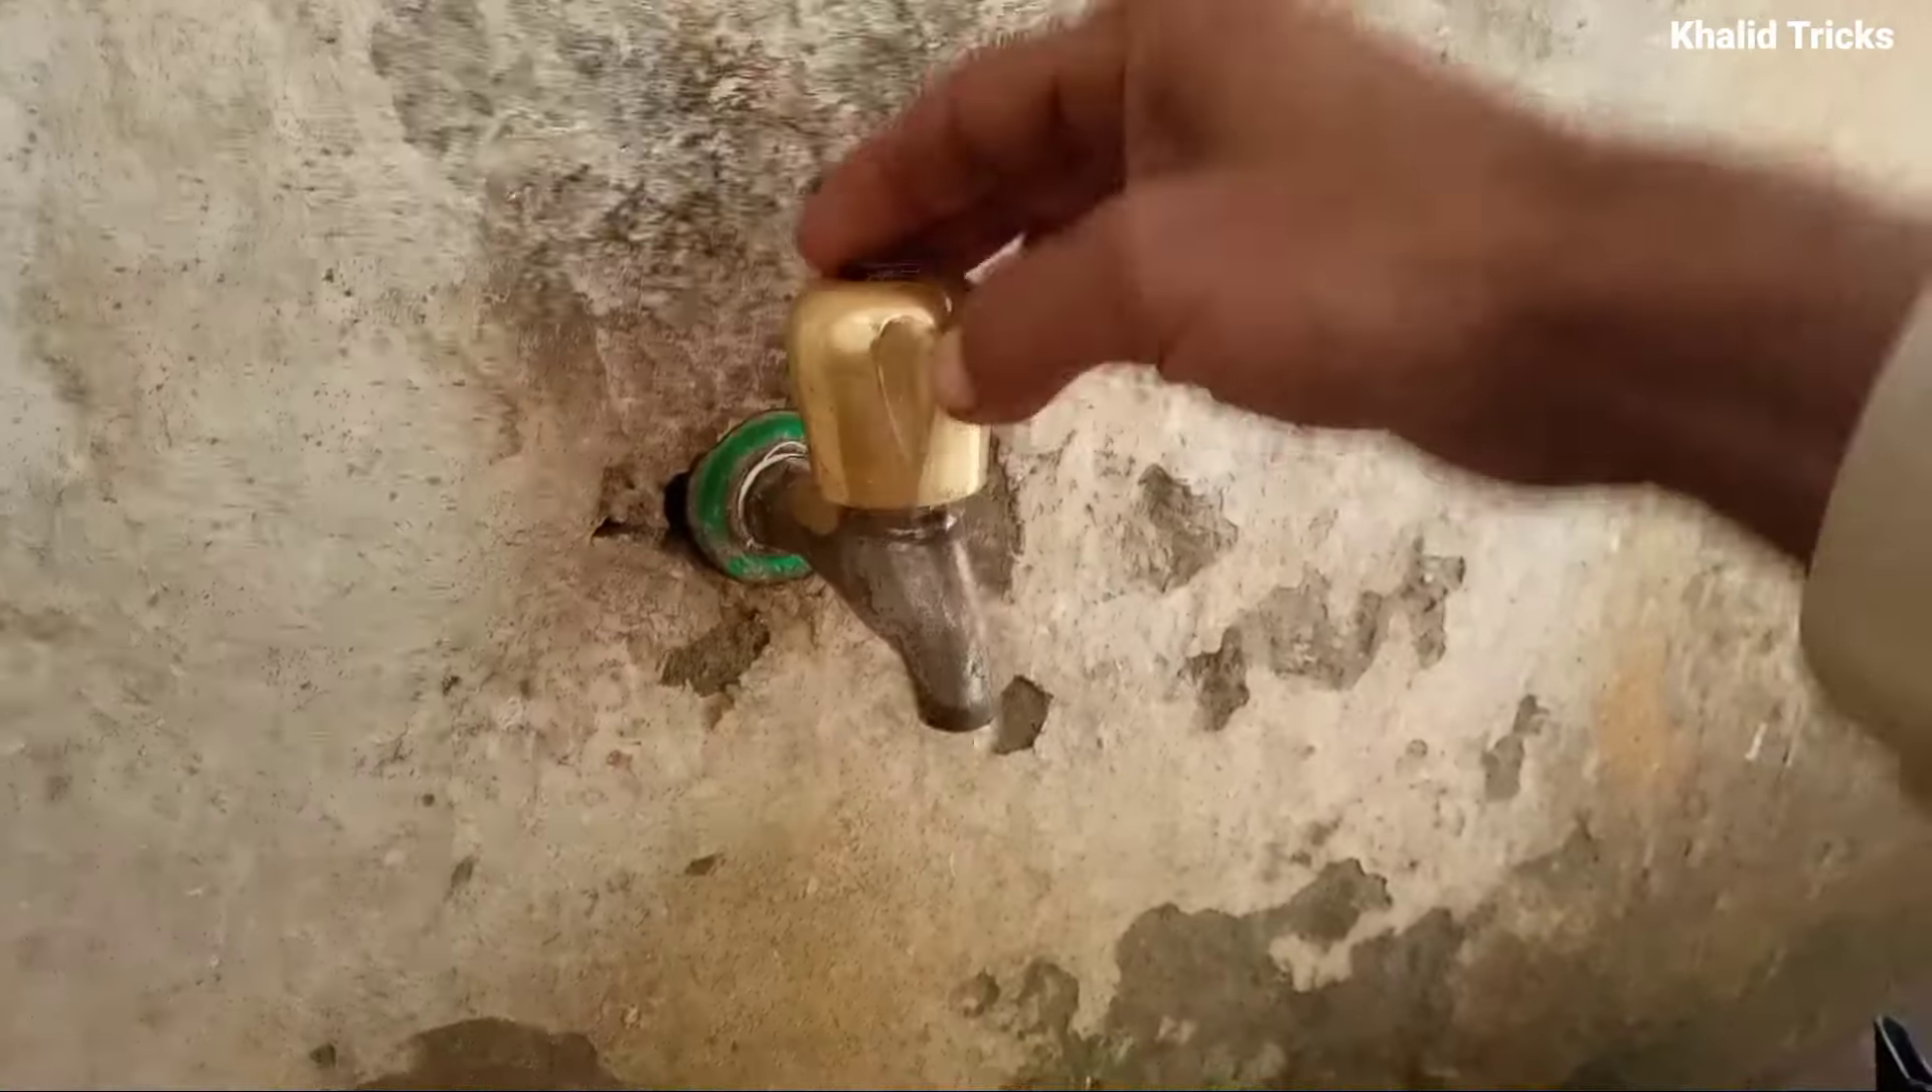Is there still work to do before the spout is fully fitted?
No.